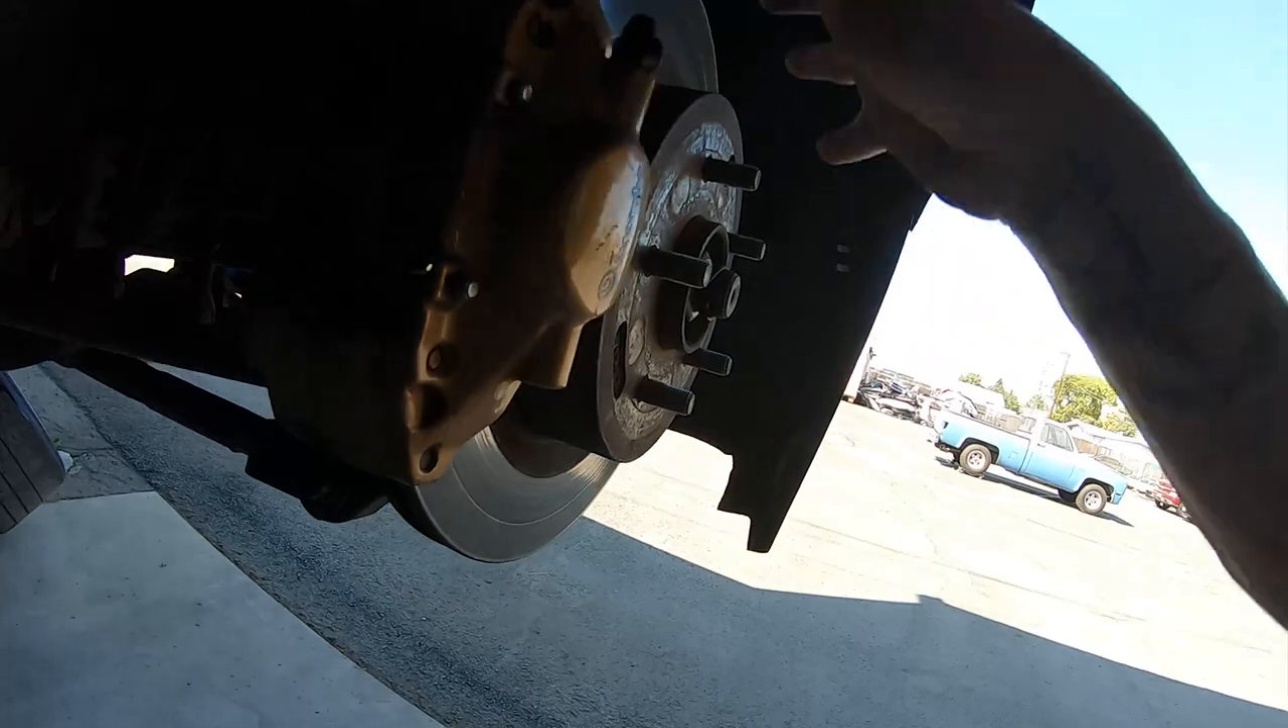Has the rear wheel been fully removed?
Yes.